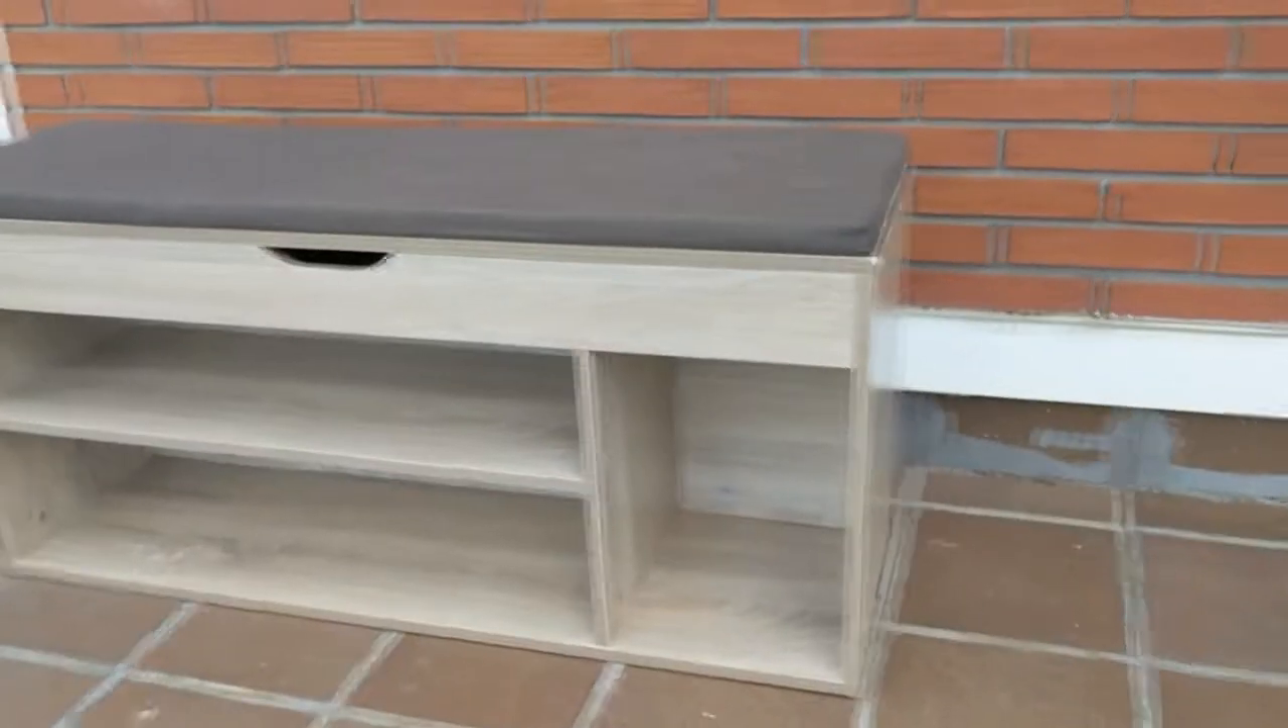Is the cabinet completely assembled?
Yes.